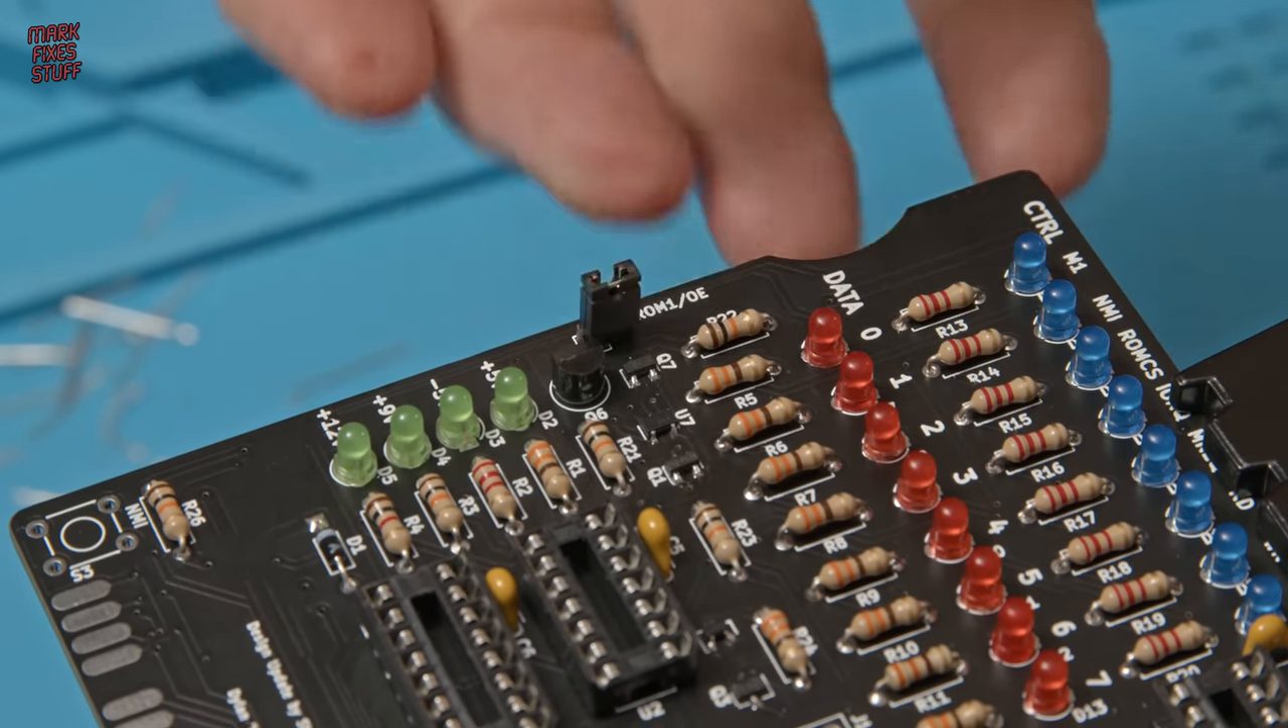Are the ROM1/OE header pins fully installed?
Yes.